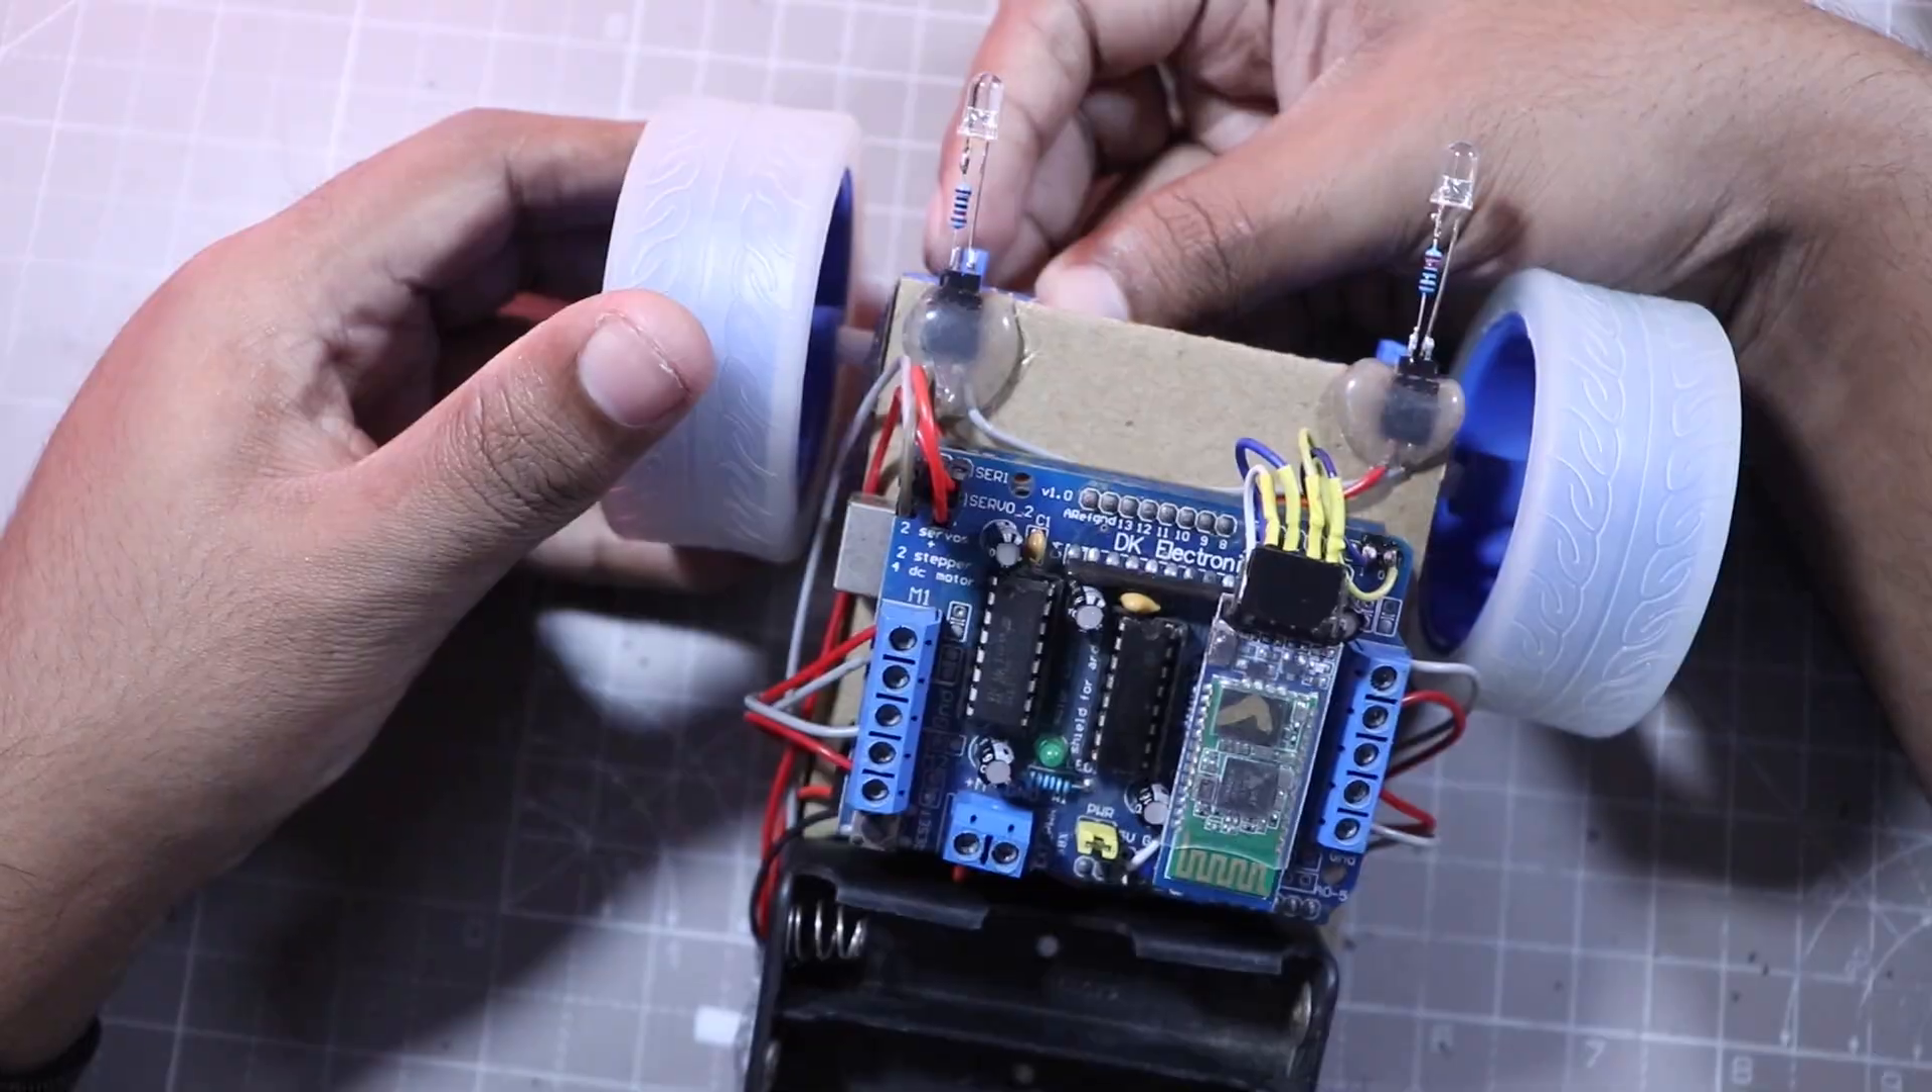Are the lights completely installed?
Yes.